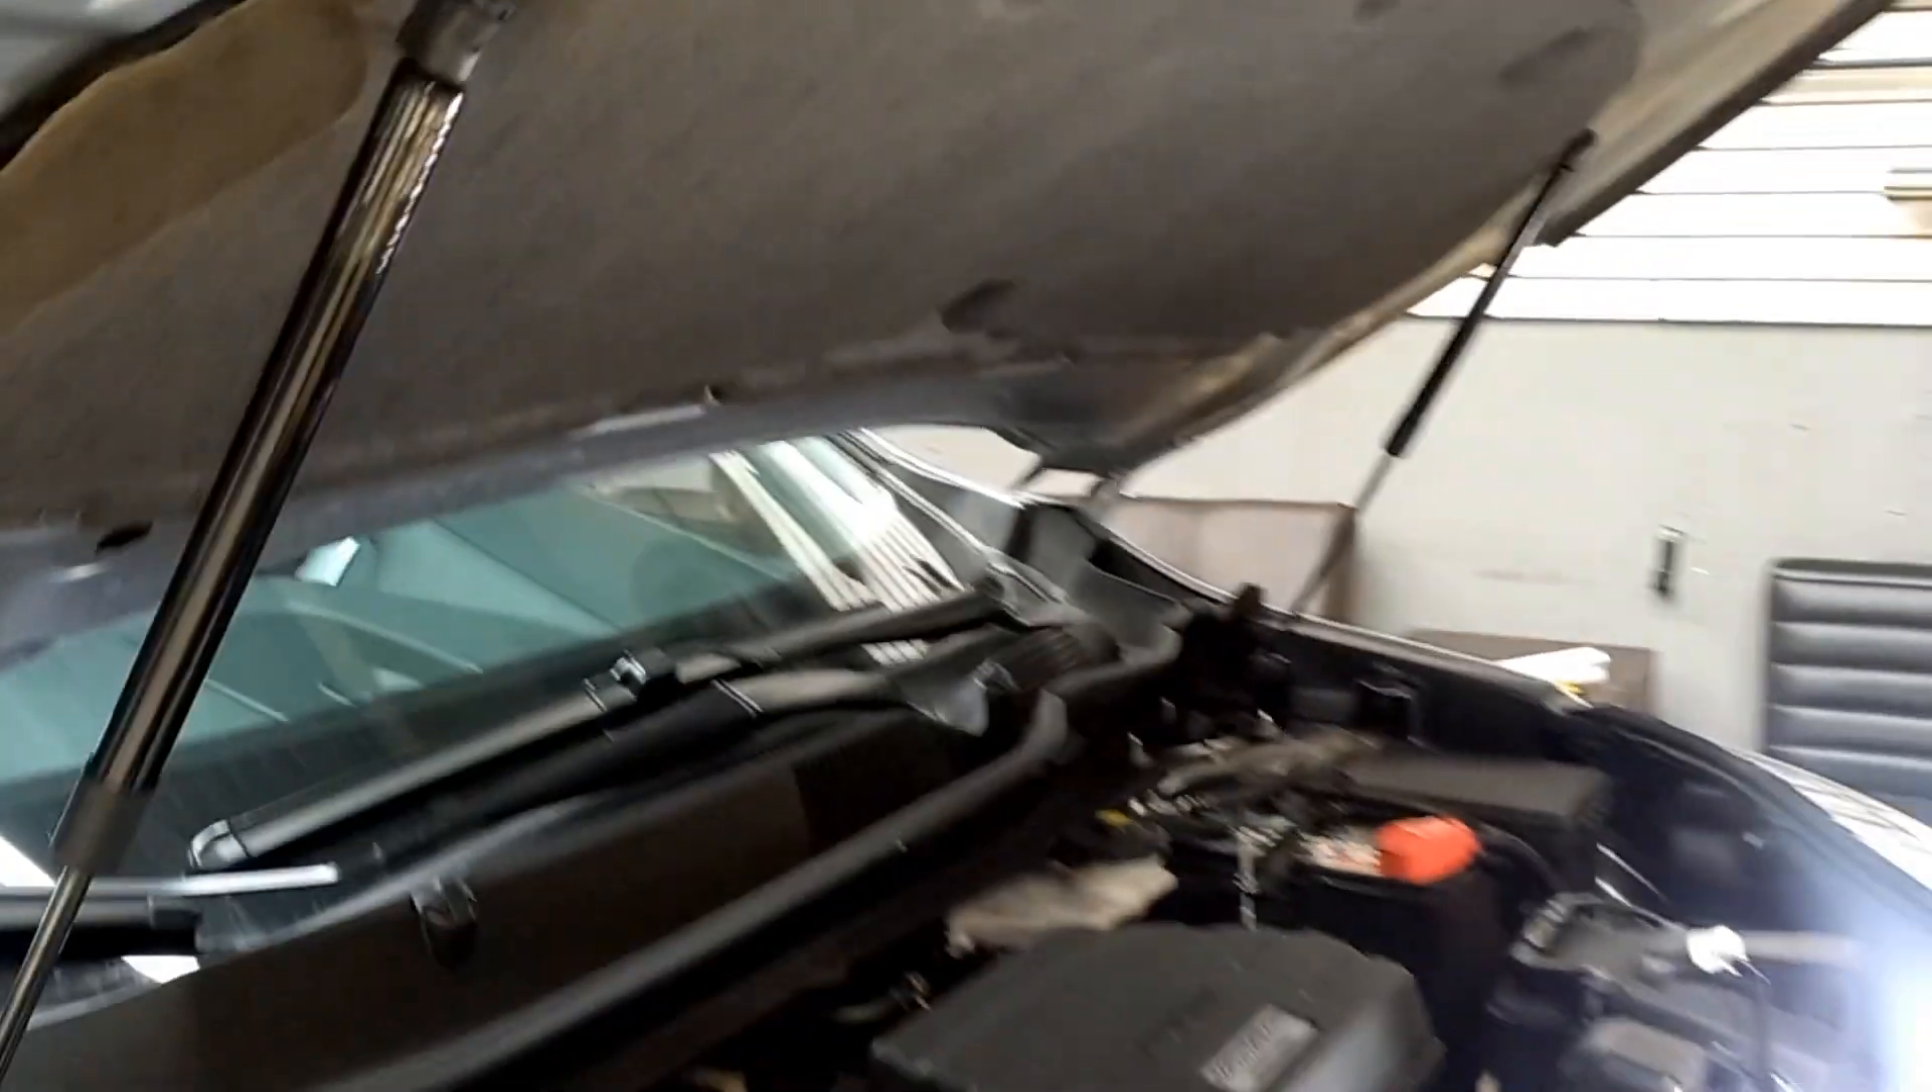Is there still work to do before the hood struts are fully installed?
No.